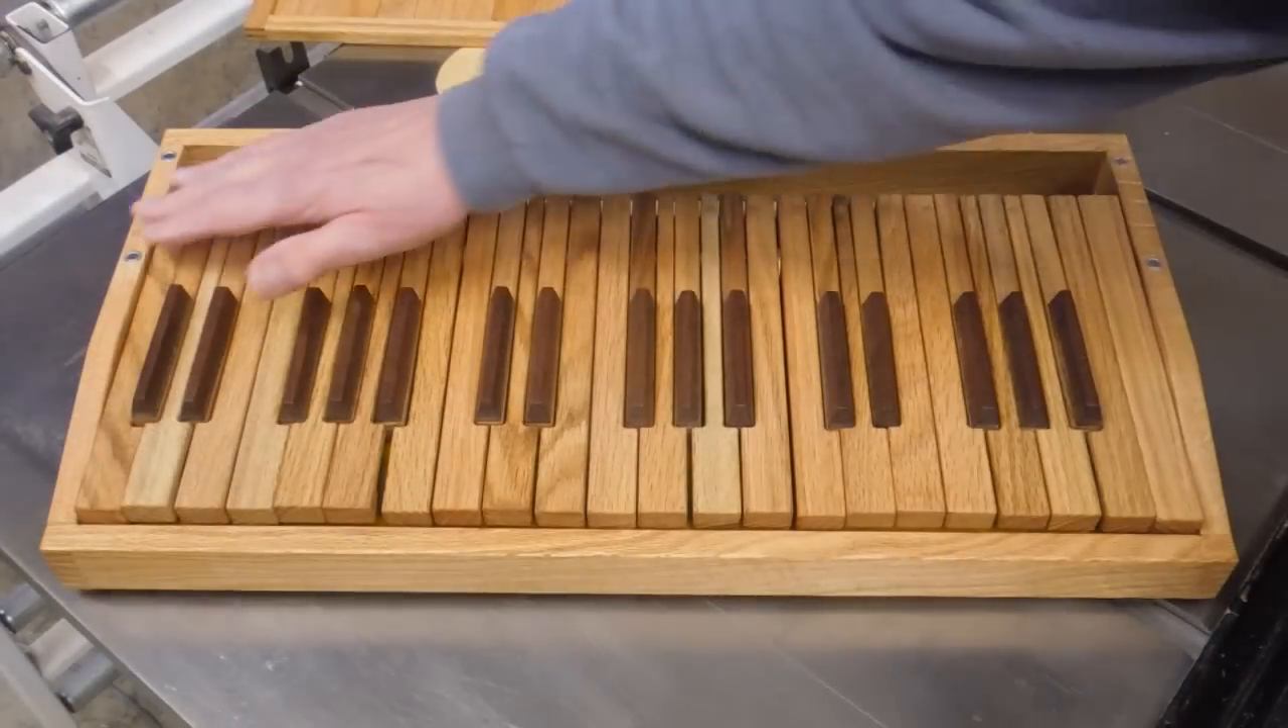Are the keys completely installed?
Yes.